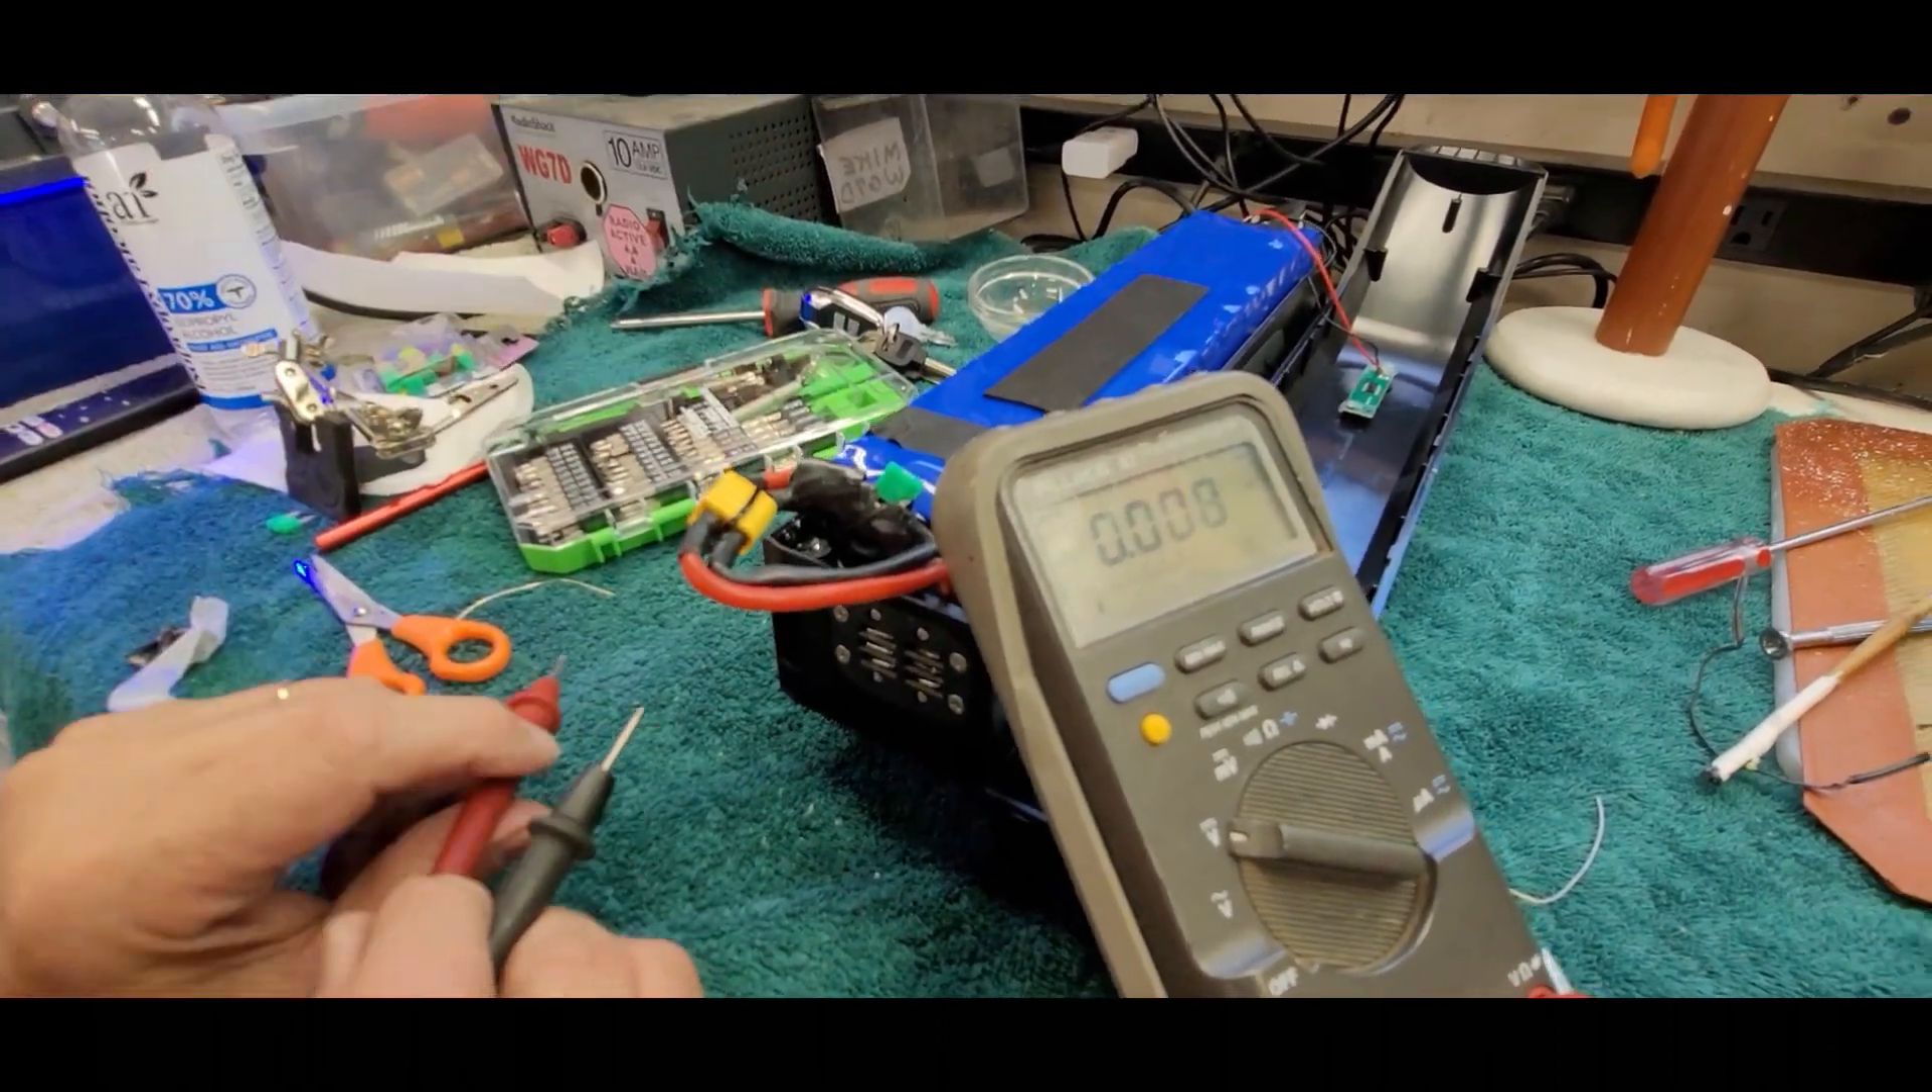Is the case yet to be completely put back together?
Yes.